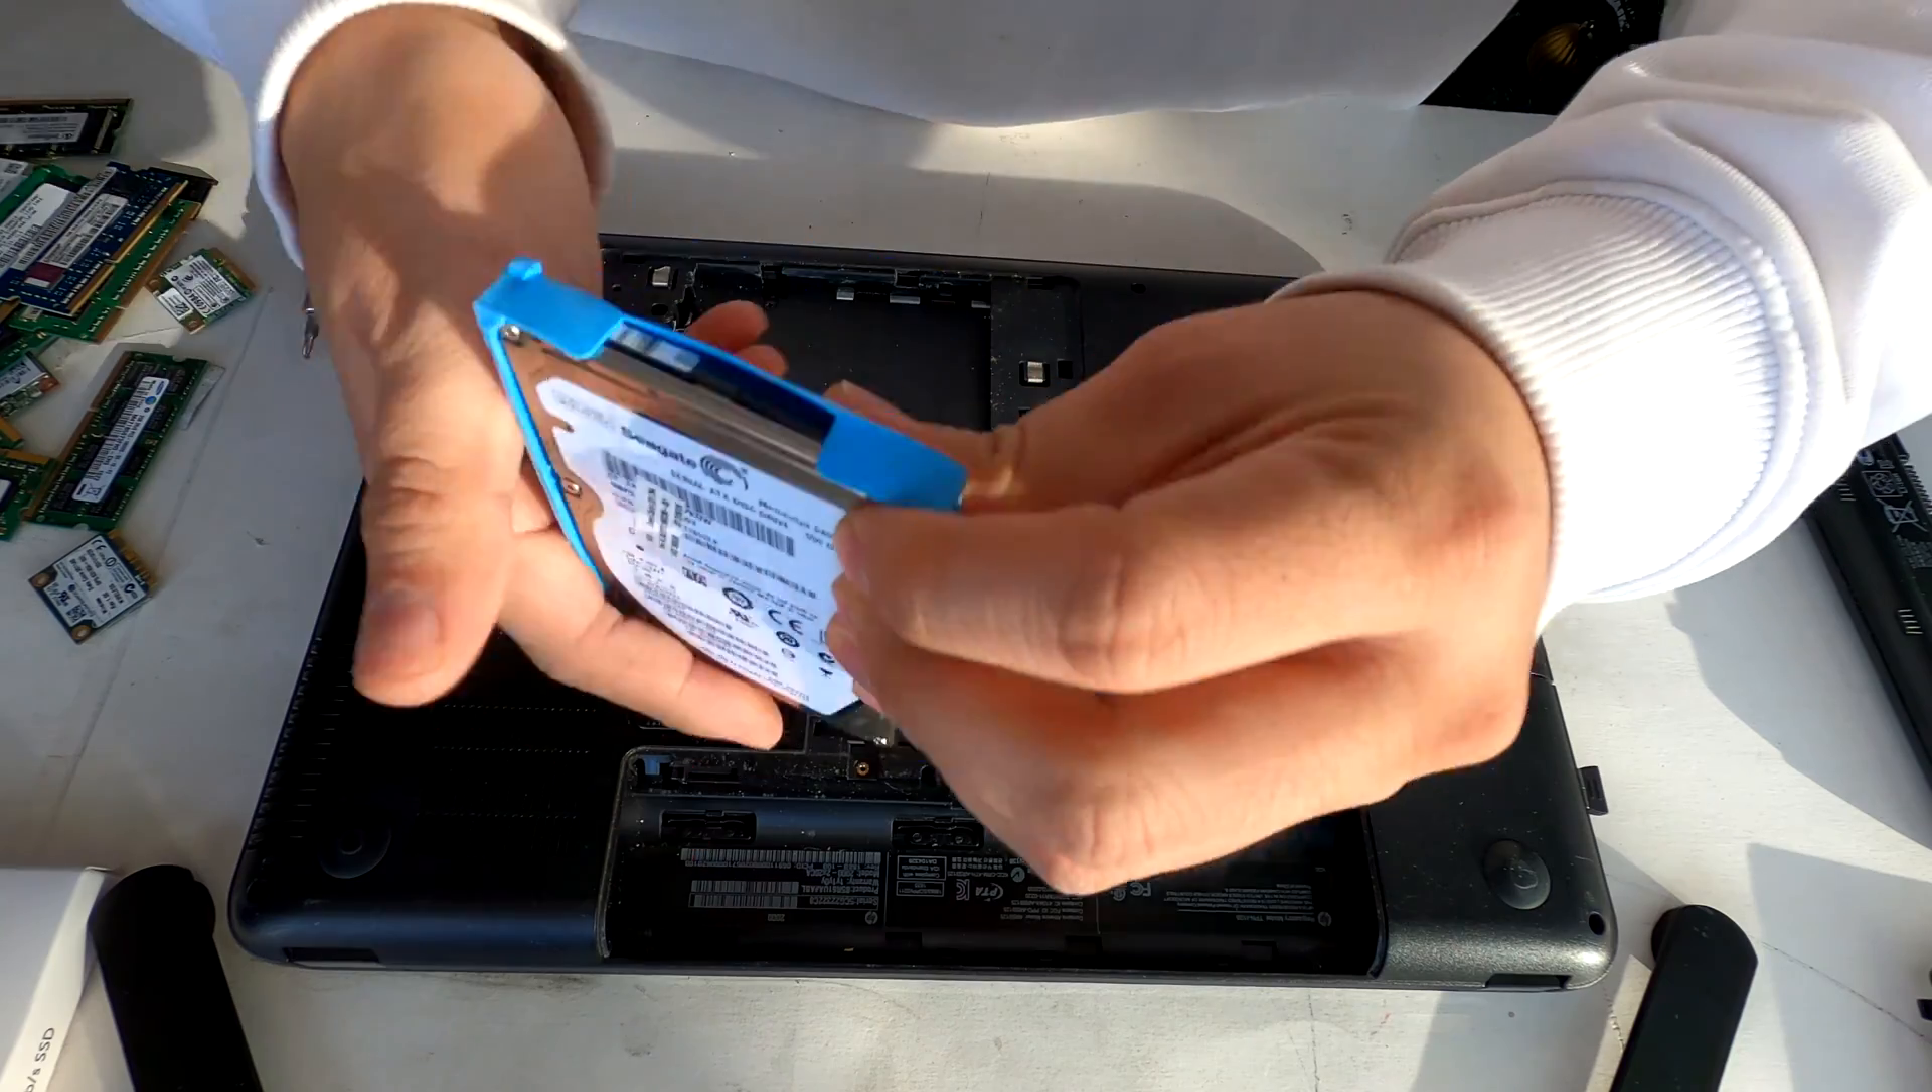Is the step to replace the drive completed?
No.